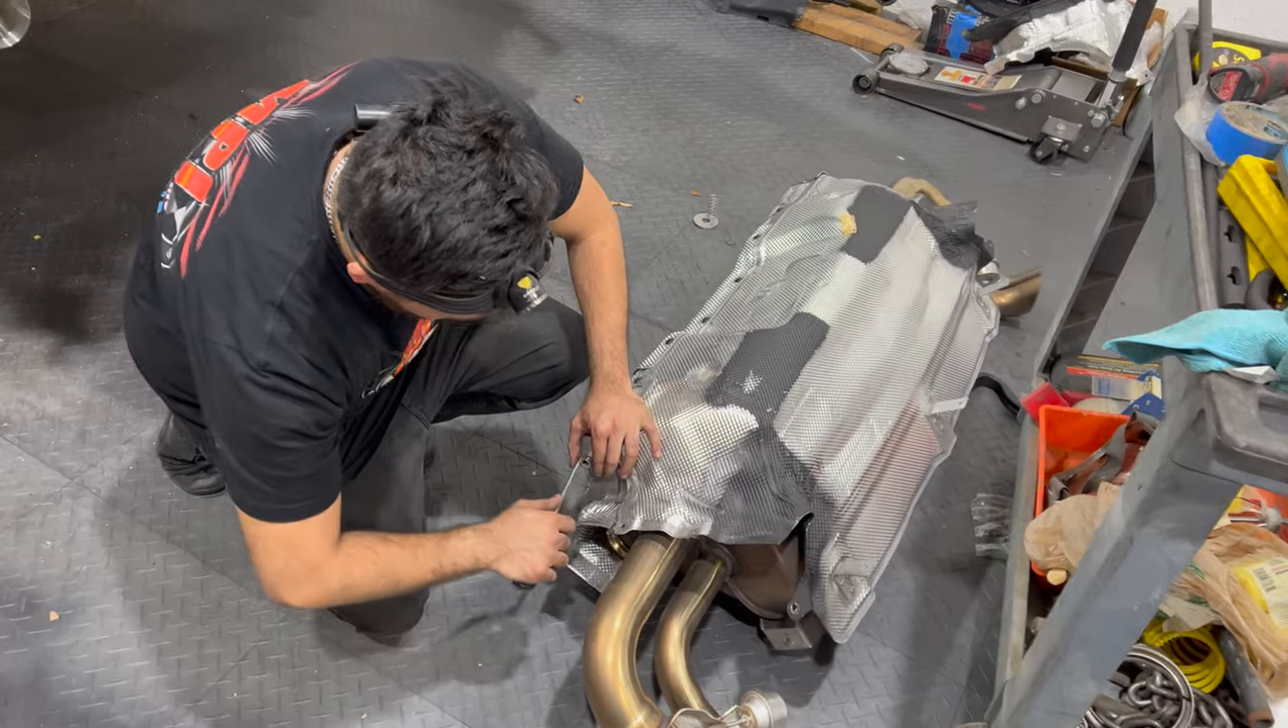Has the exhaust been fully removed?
Yes.